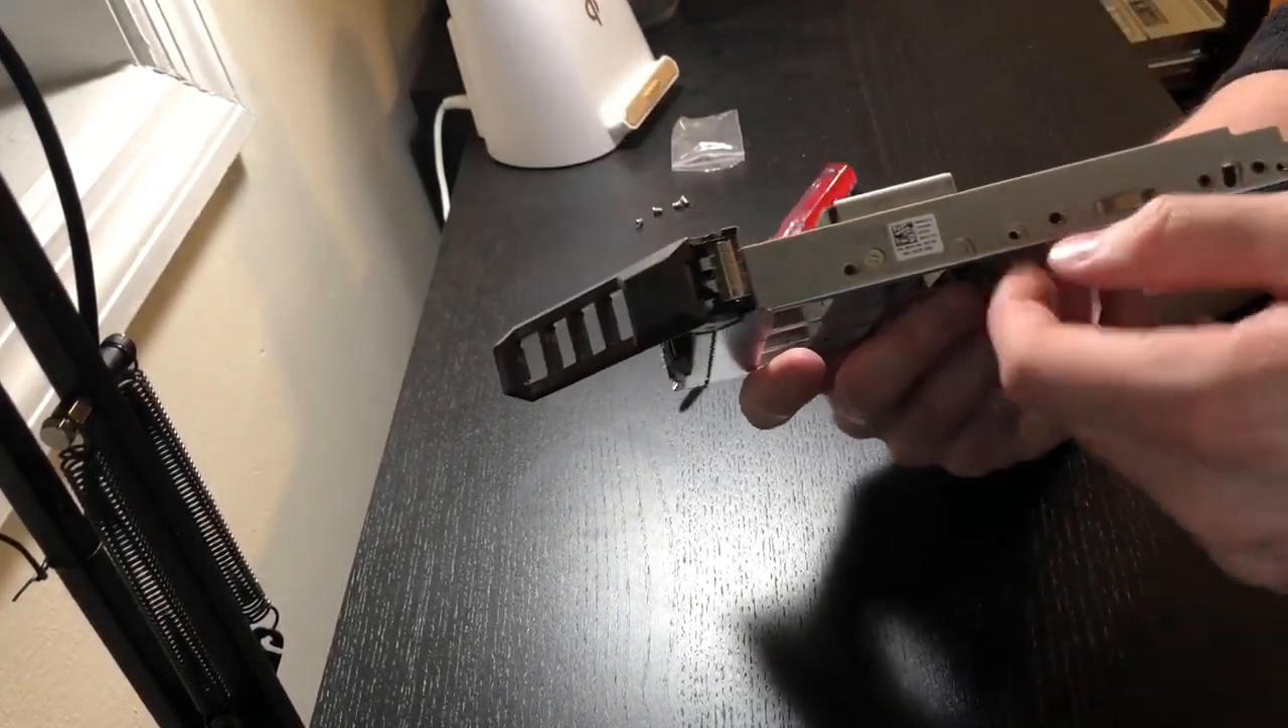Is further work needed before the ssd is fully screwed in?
Yes.